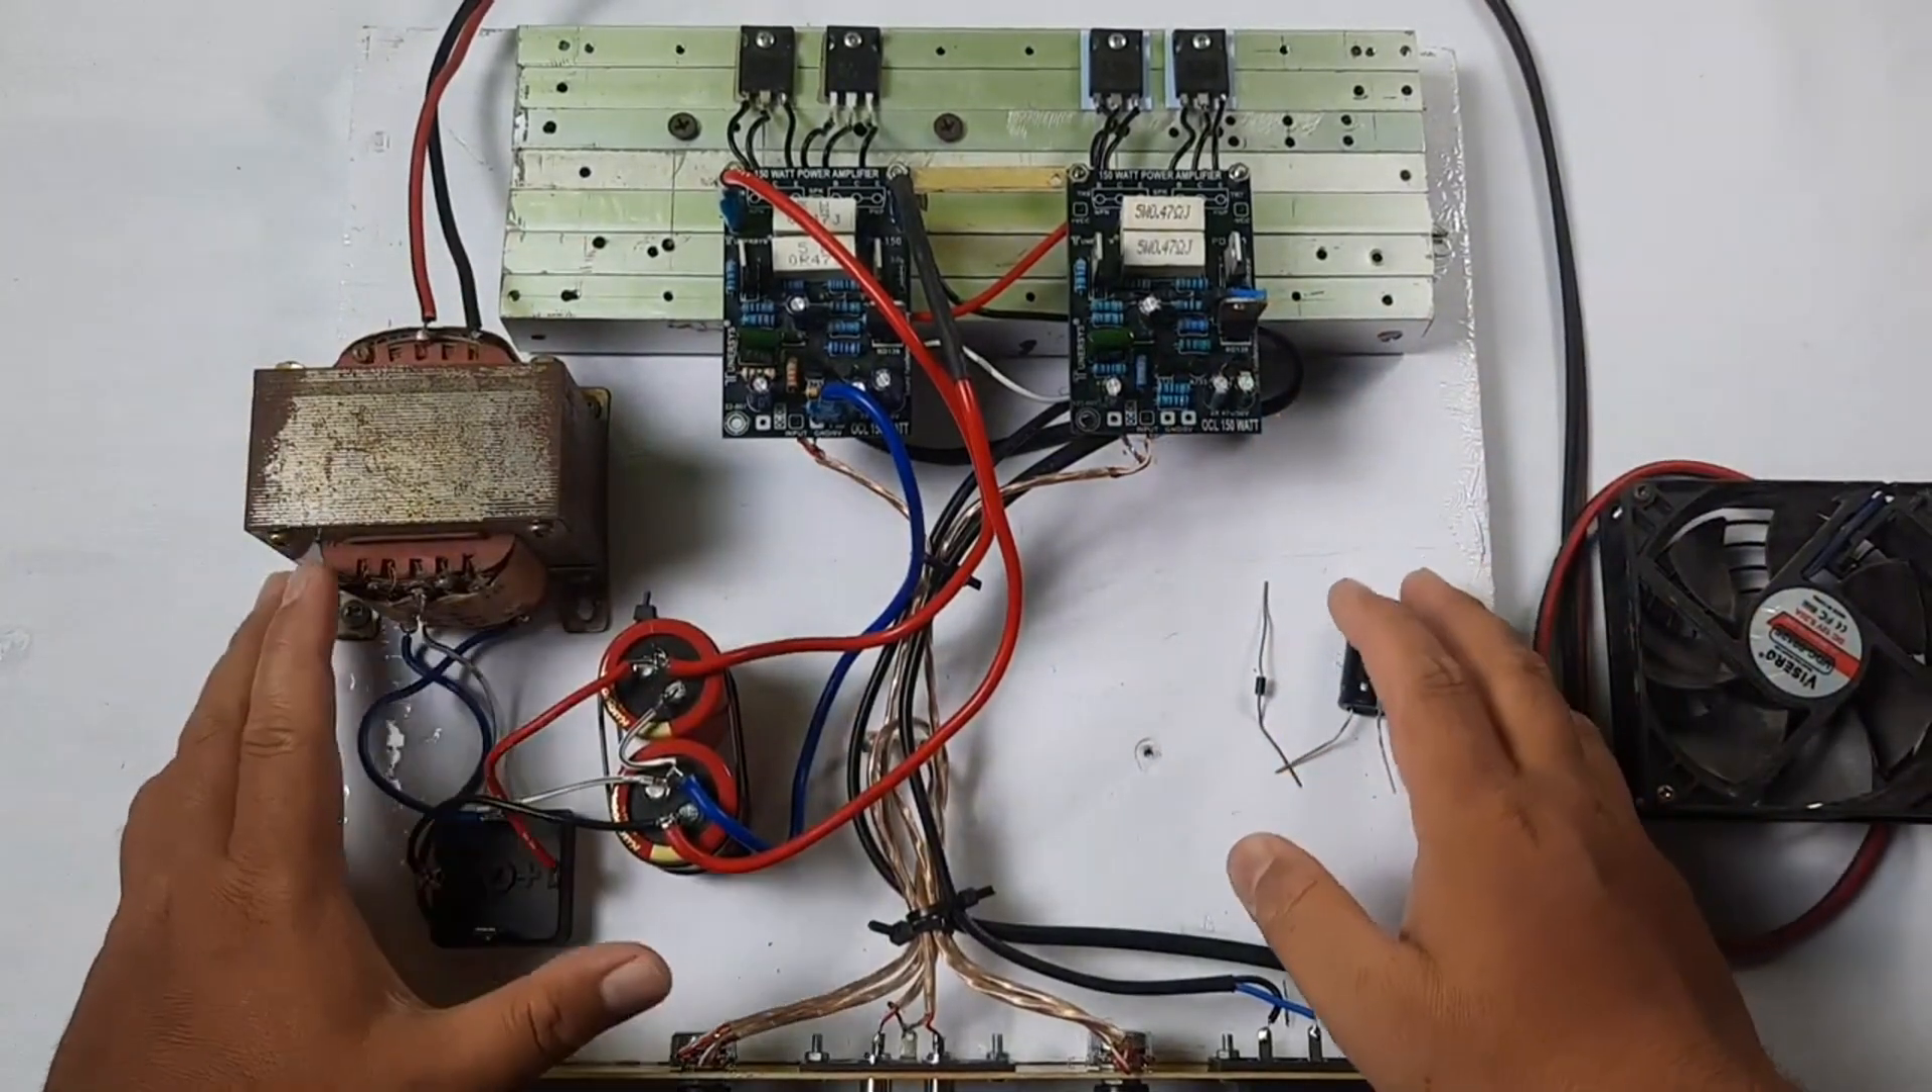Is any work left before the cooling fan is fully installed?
Yes.